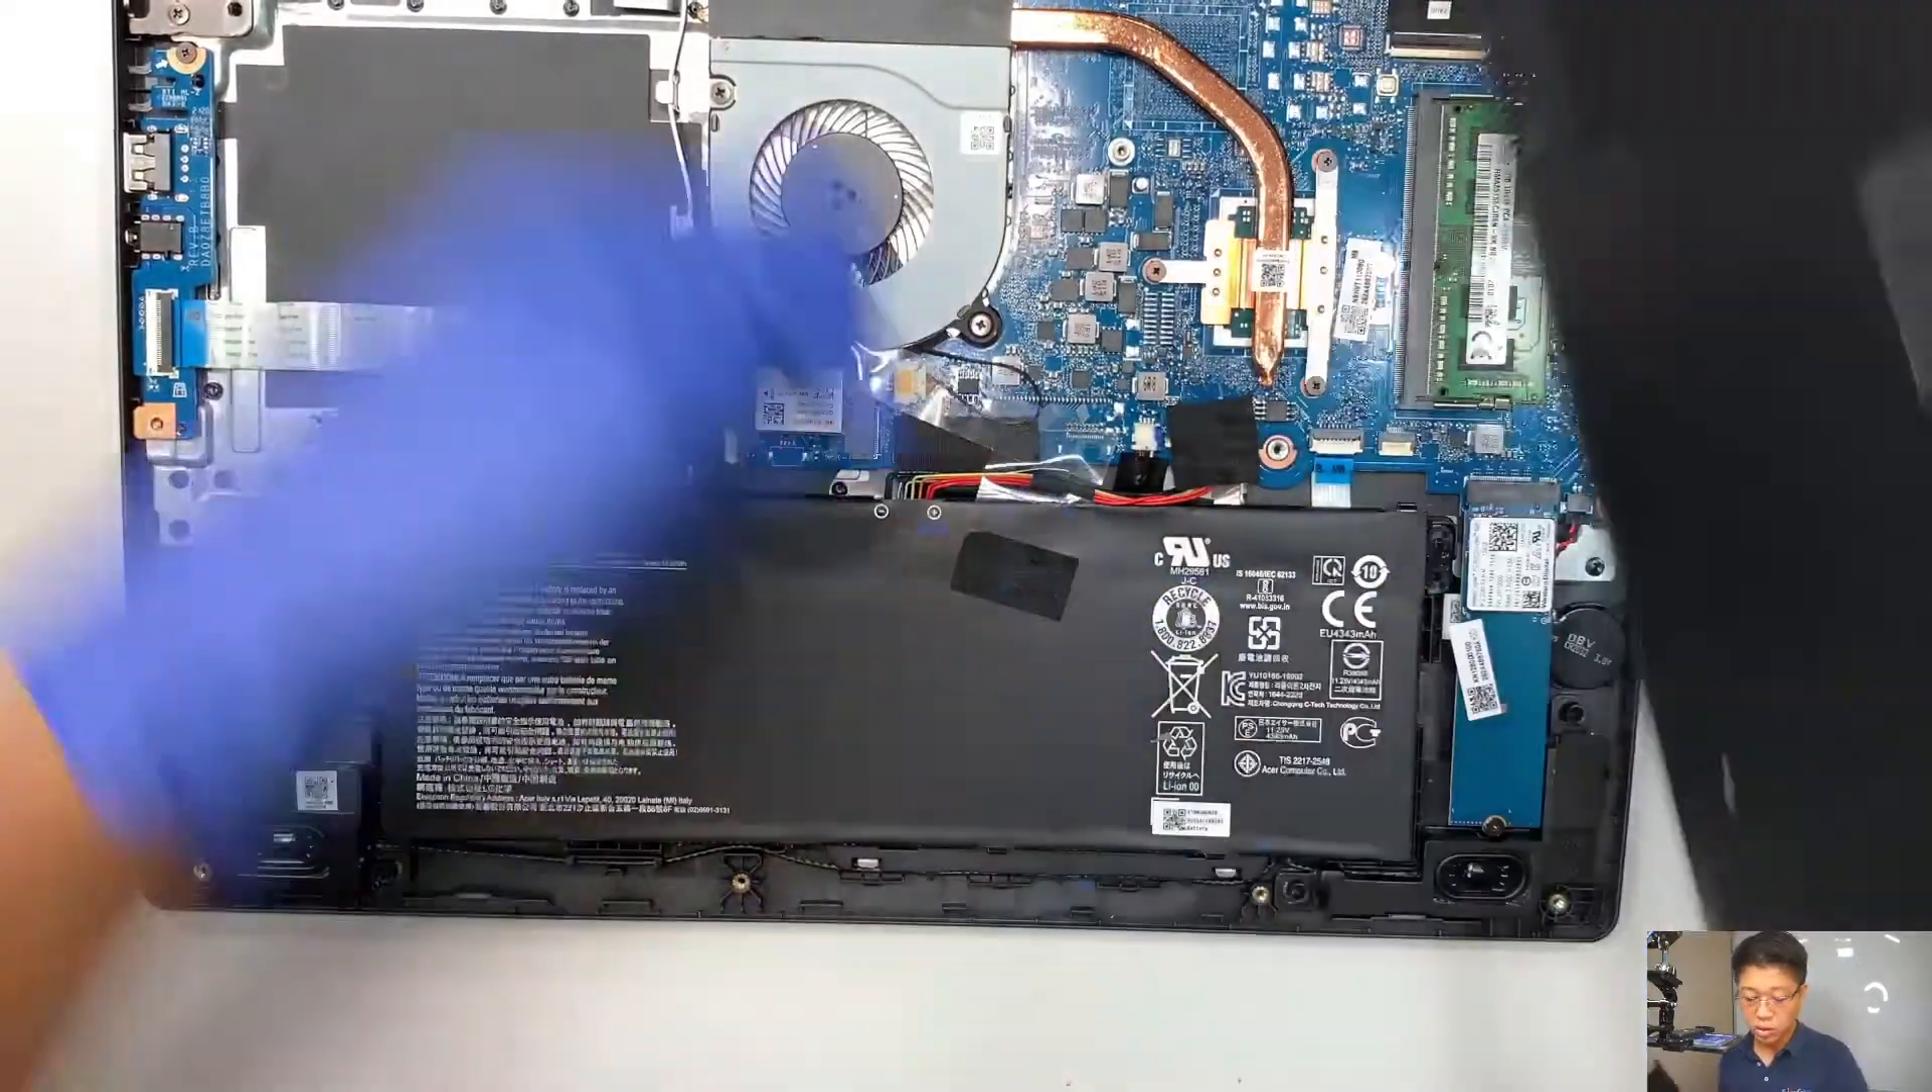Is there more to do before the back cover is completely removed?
No.